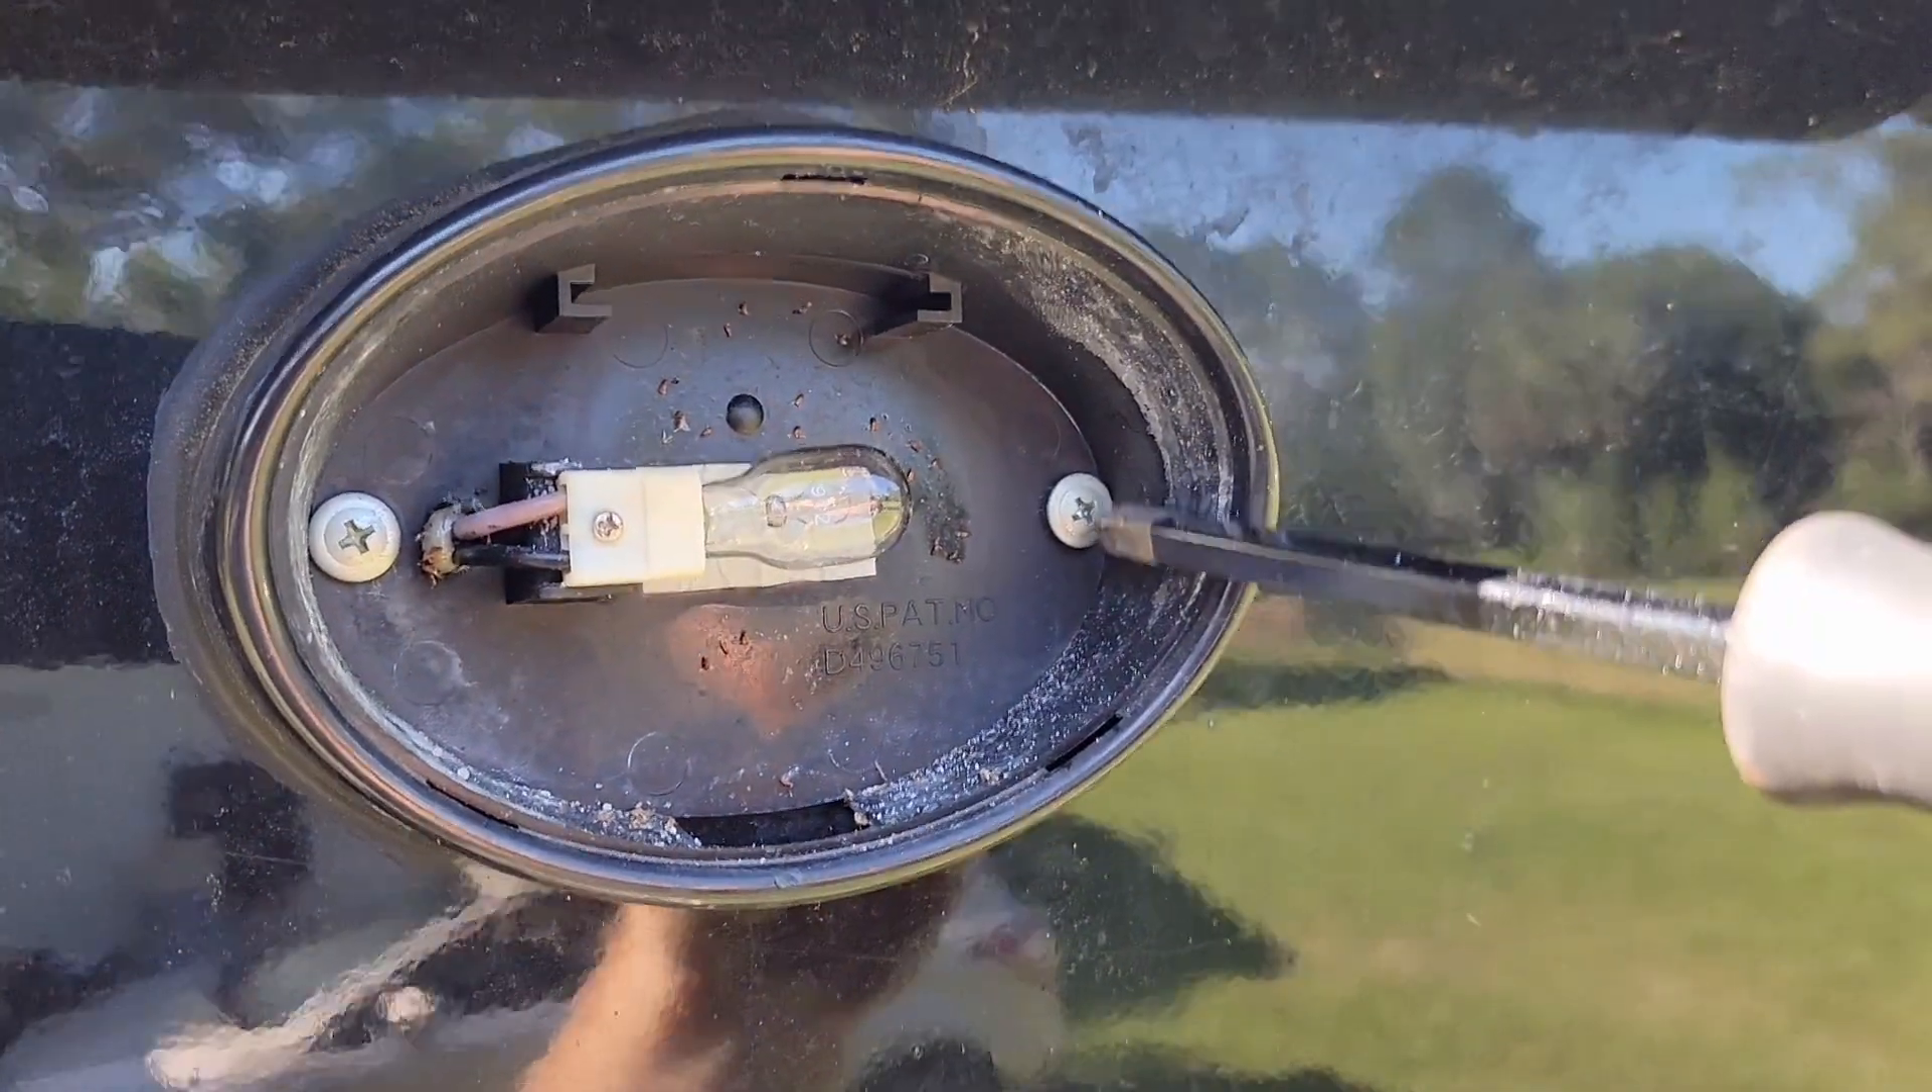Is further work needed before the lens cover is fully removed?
No.